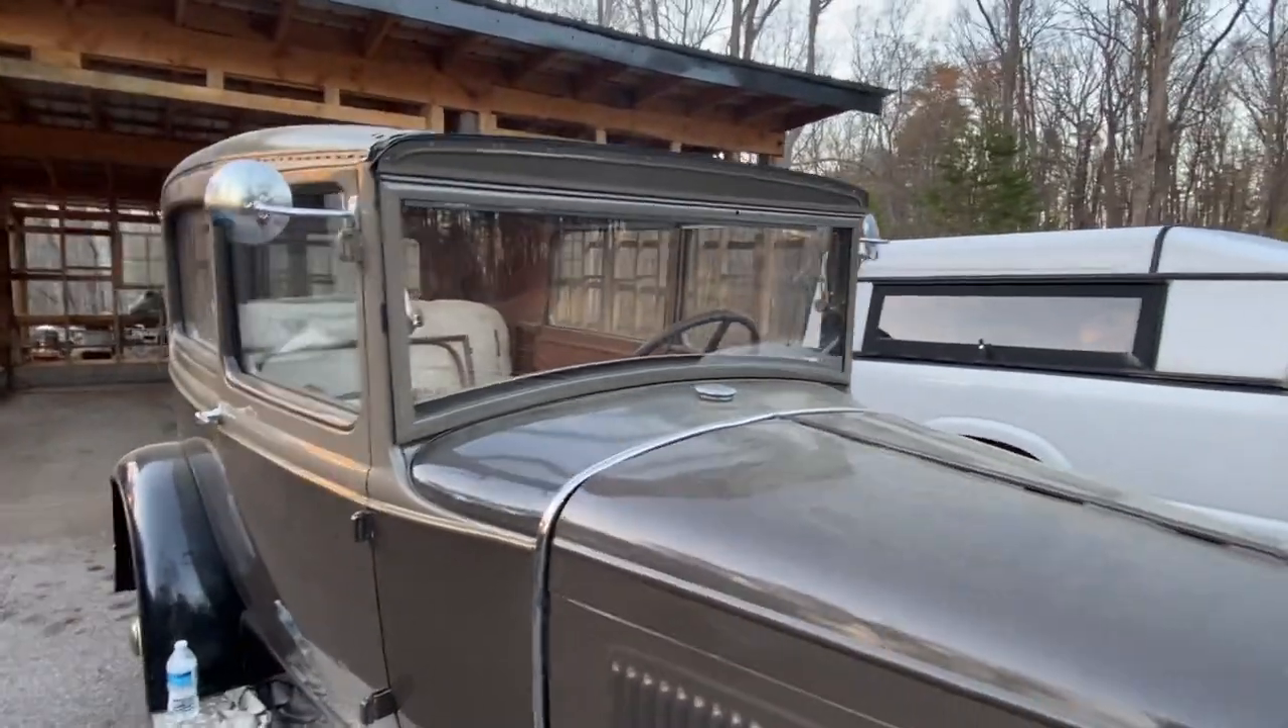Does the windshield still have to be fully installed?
No.